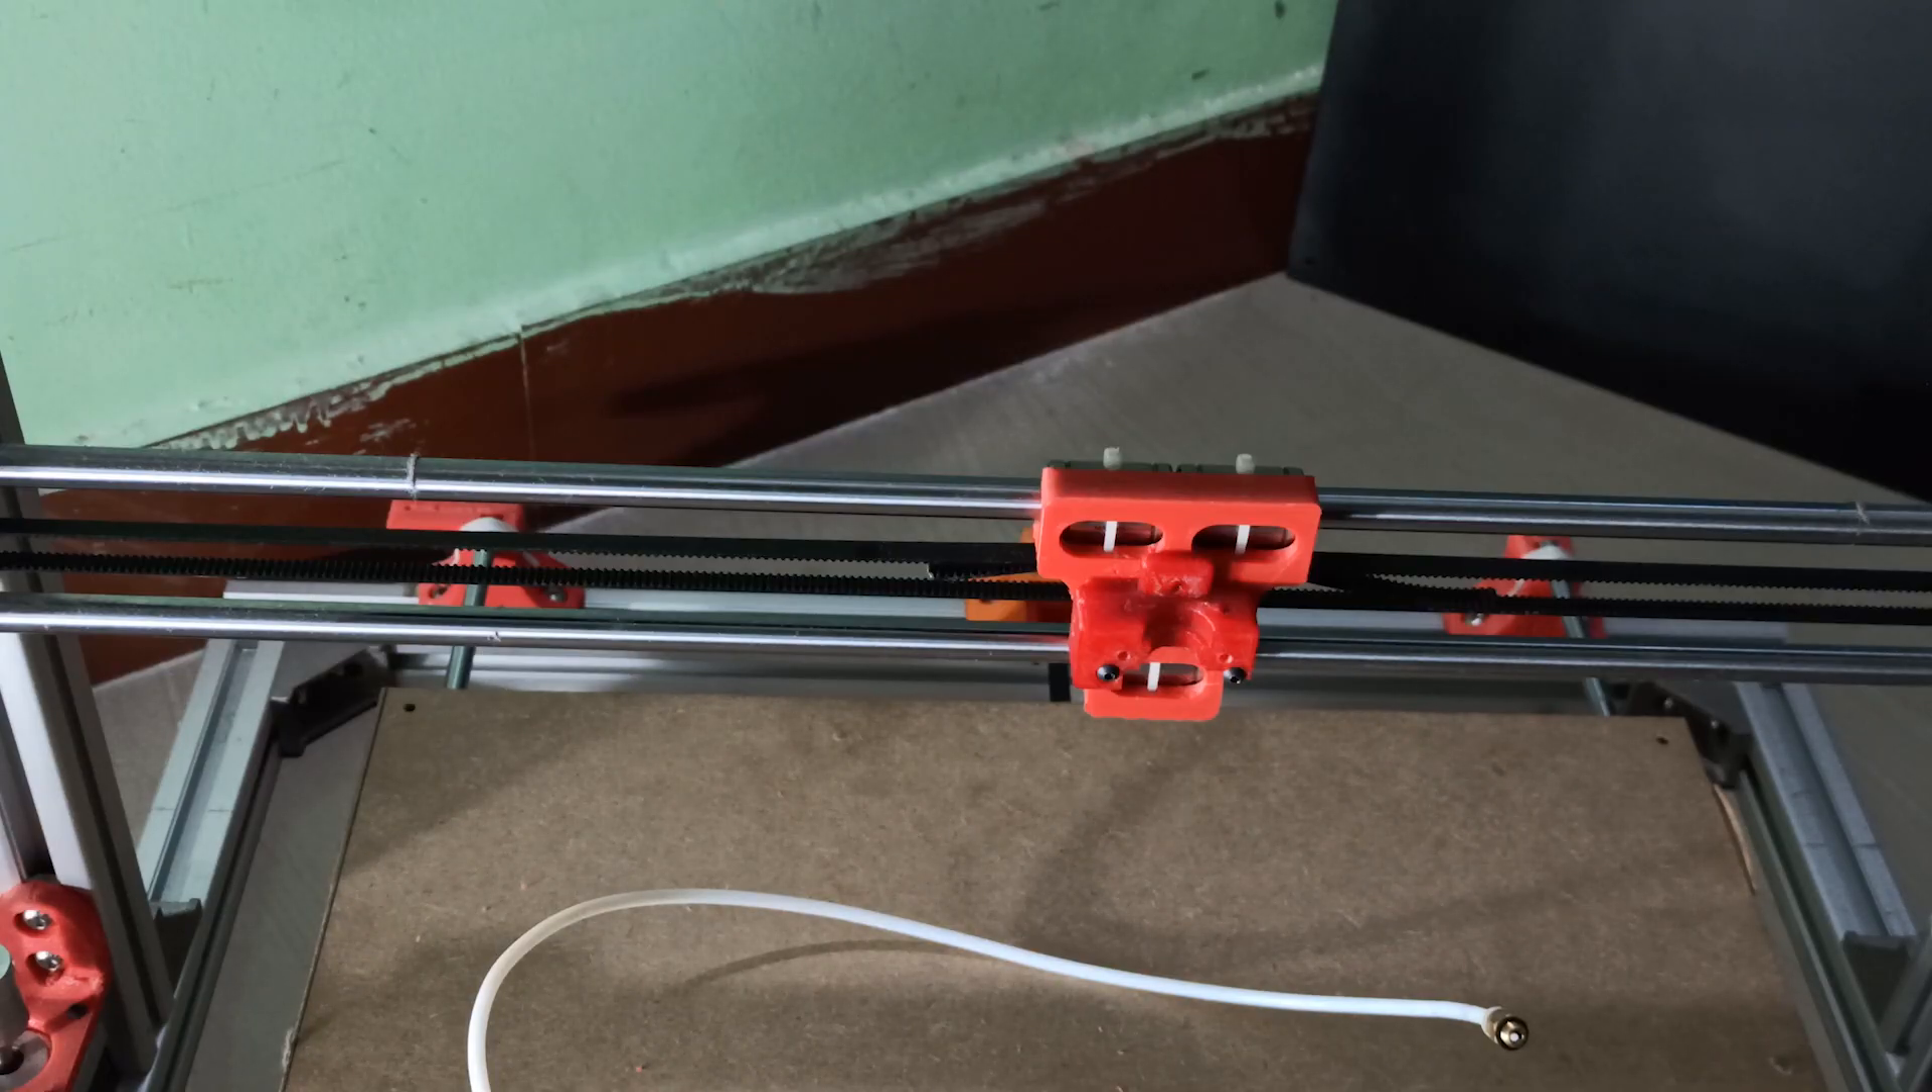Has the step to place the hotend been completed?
No.